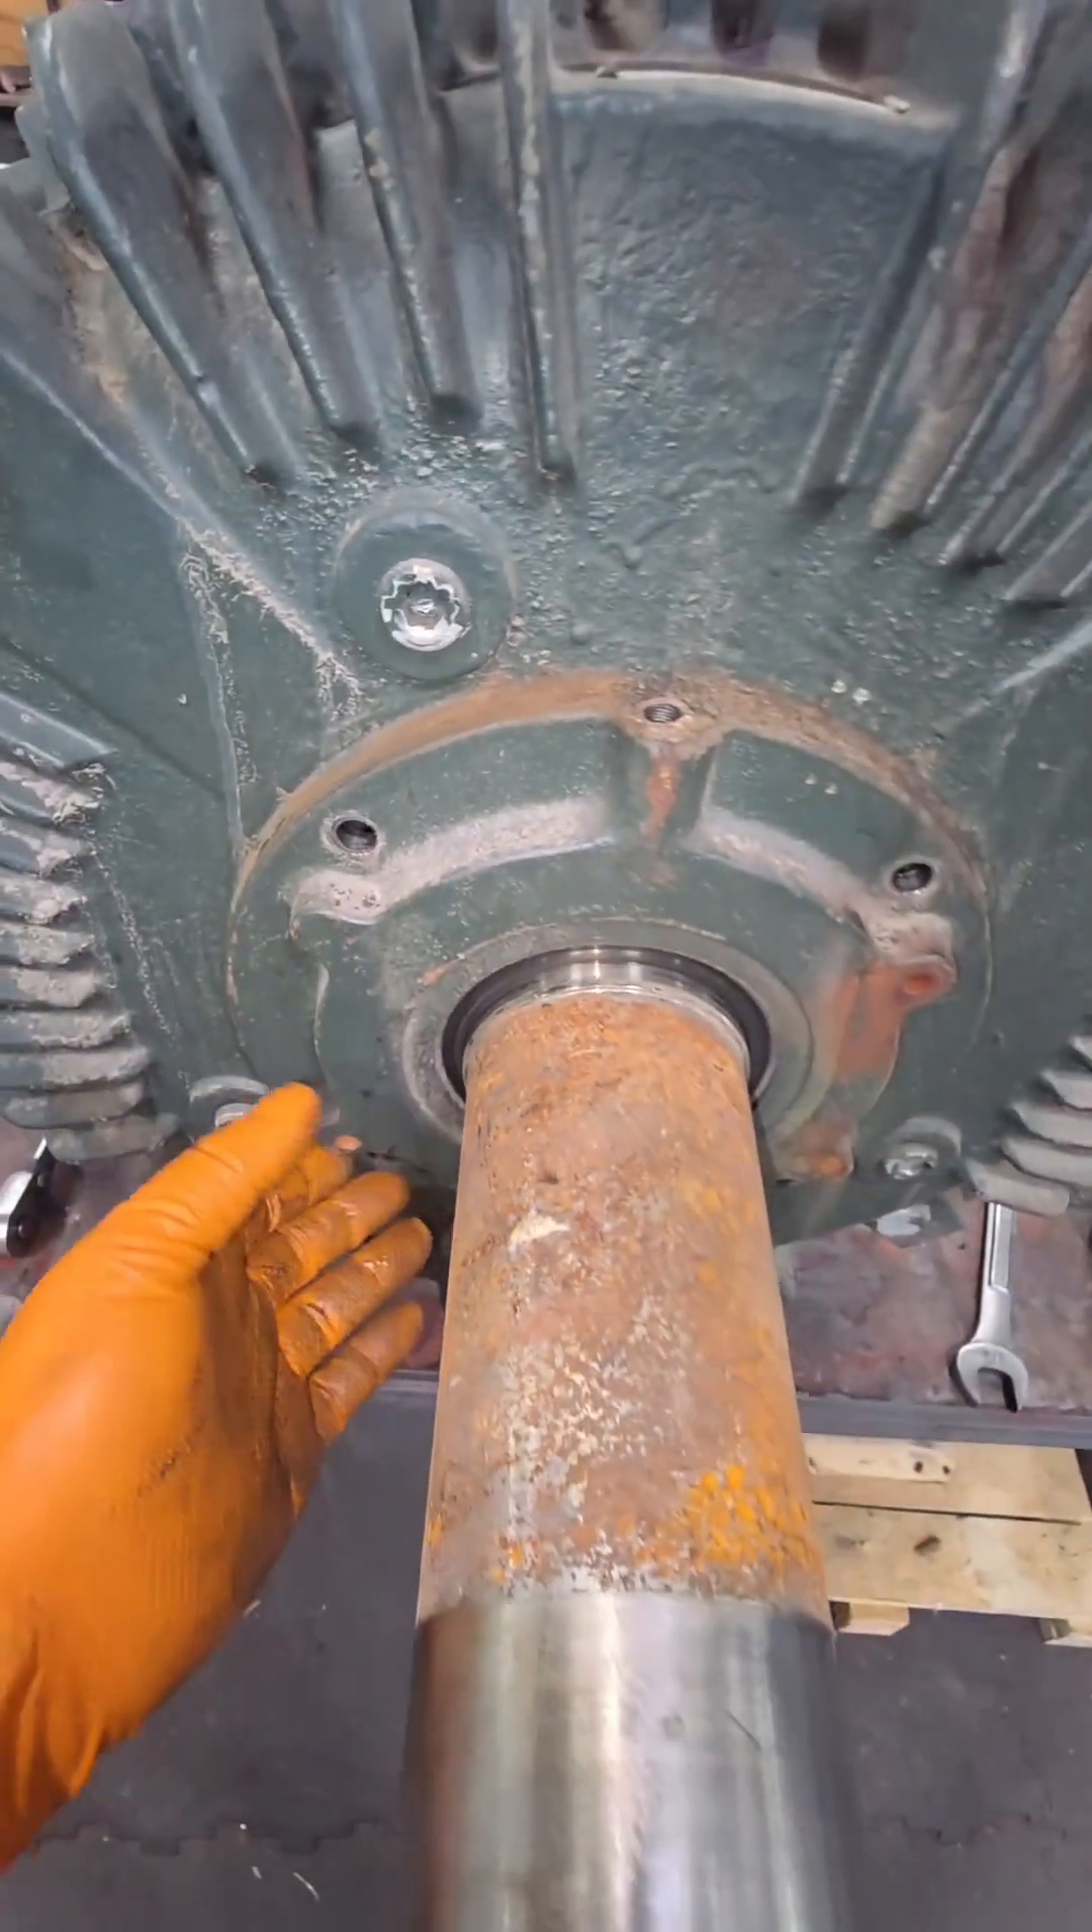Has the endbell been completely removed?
No.